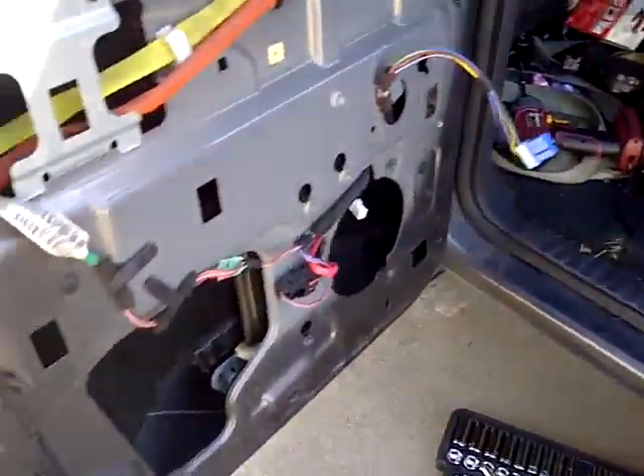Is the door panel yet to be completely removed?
No.